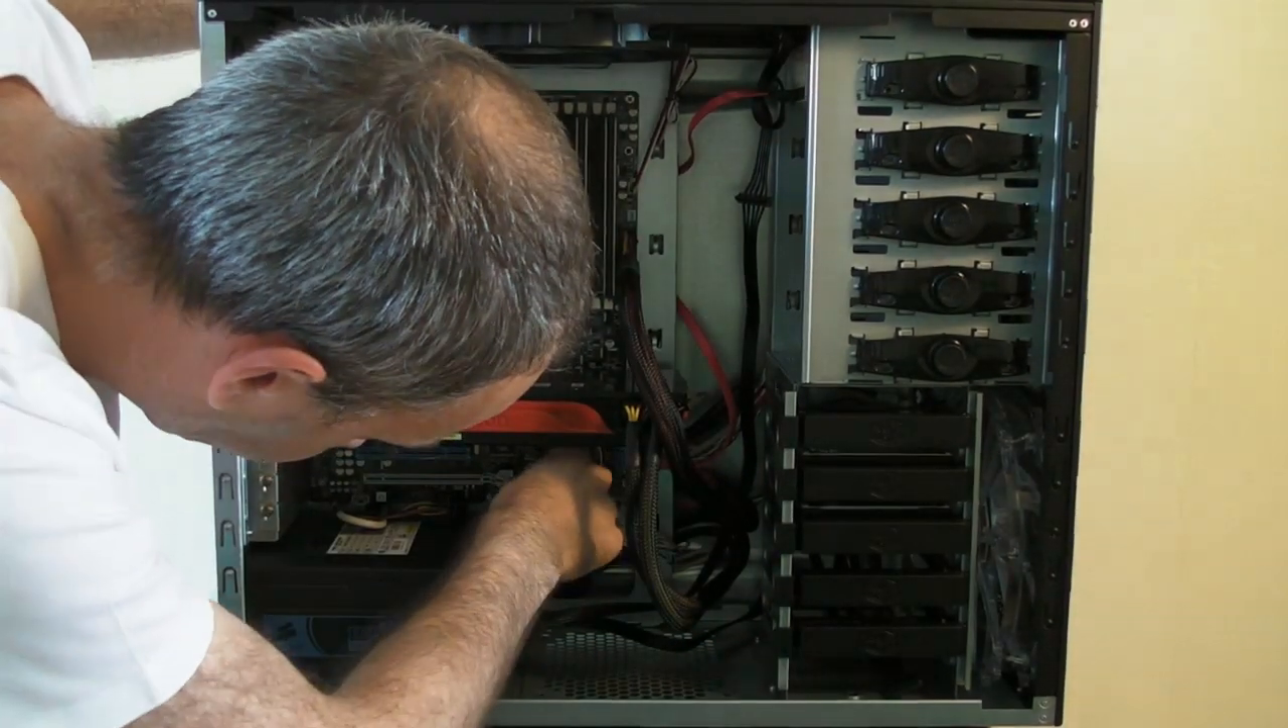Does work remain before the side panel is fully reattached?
Yes.